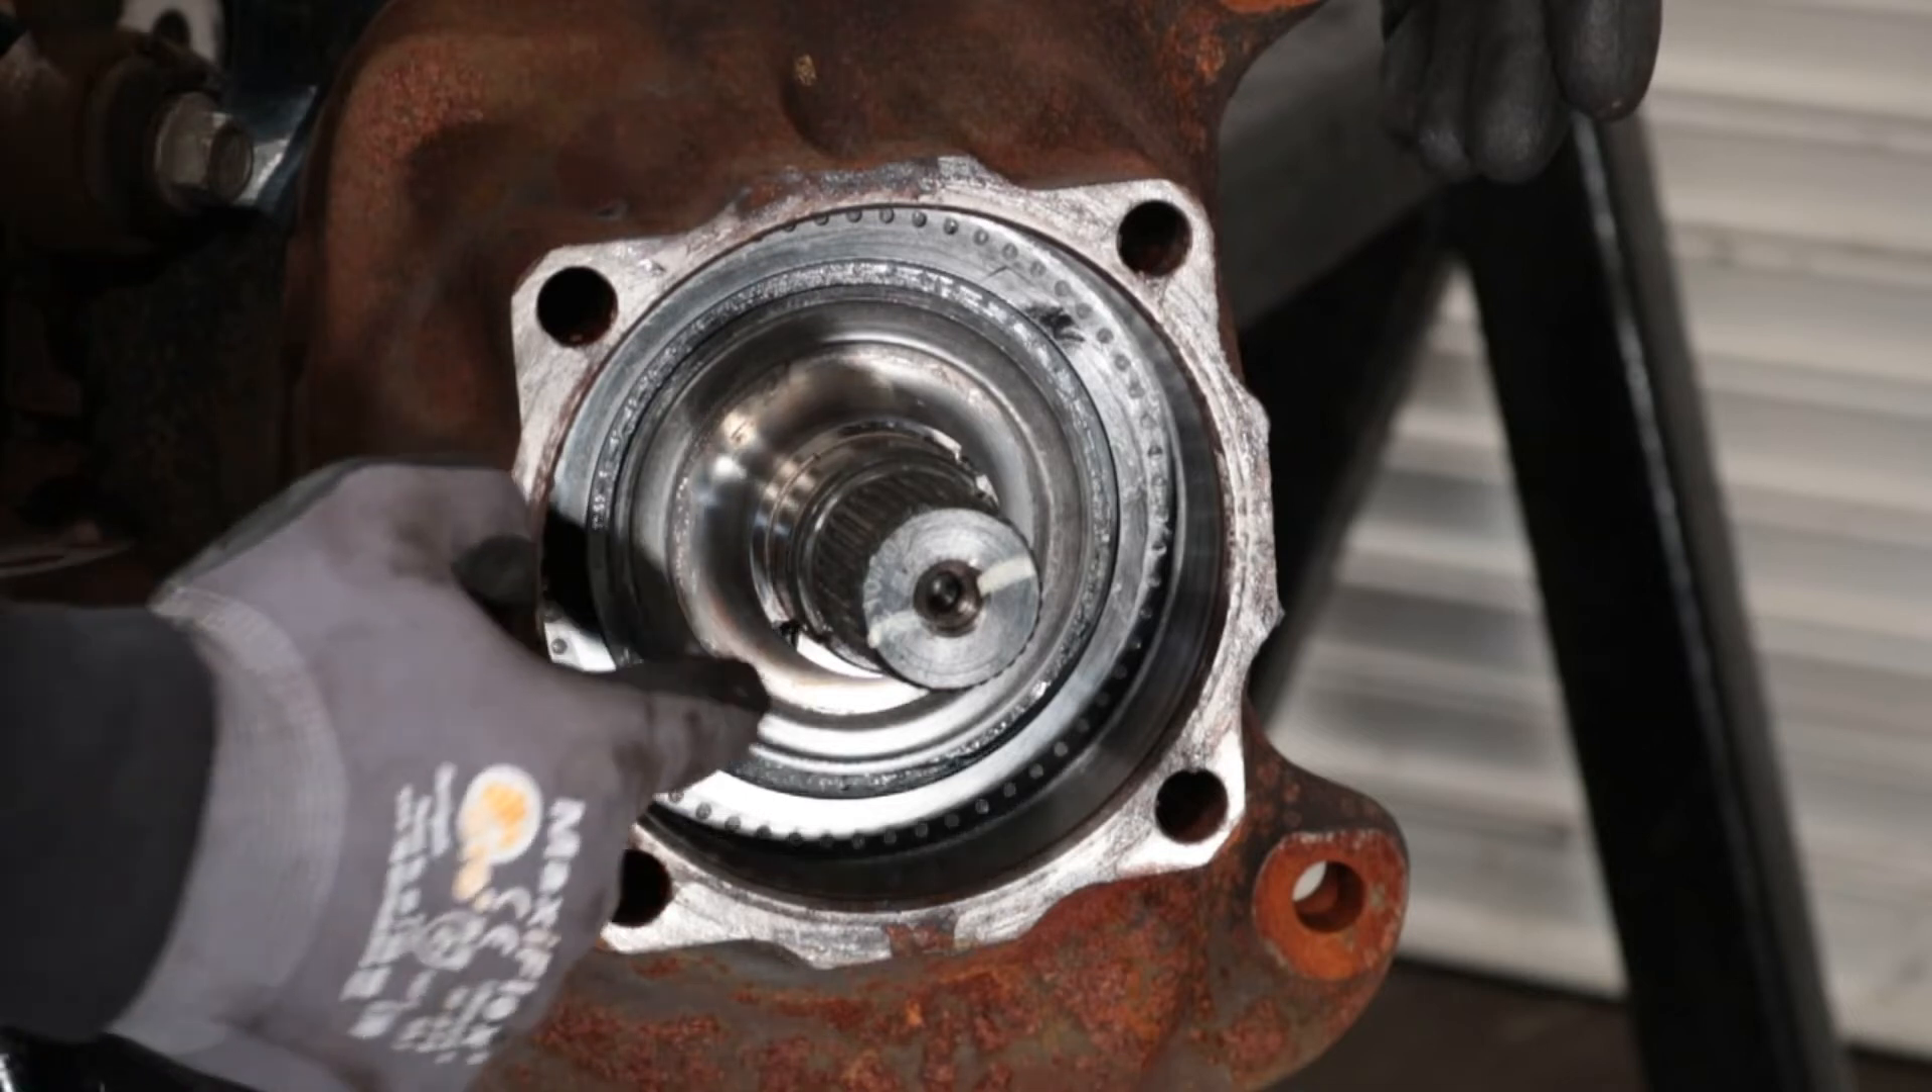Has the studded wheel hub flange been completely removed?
Yes.